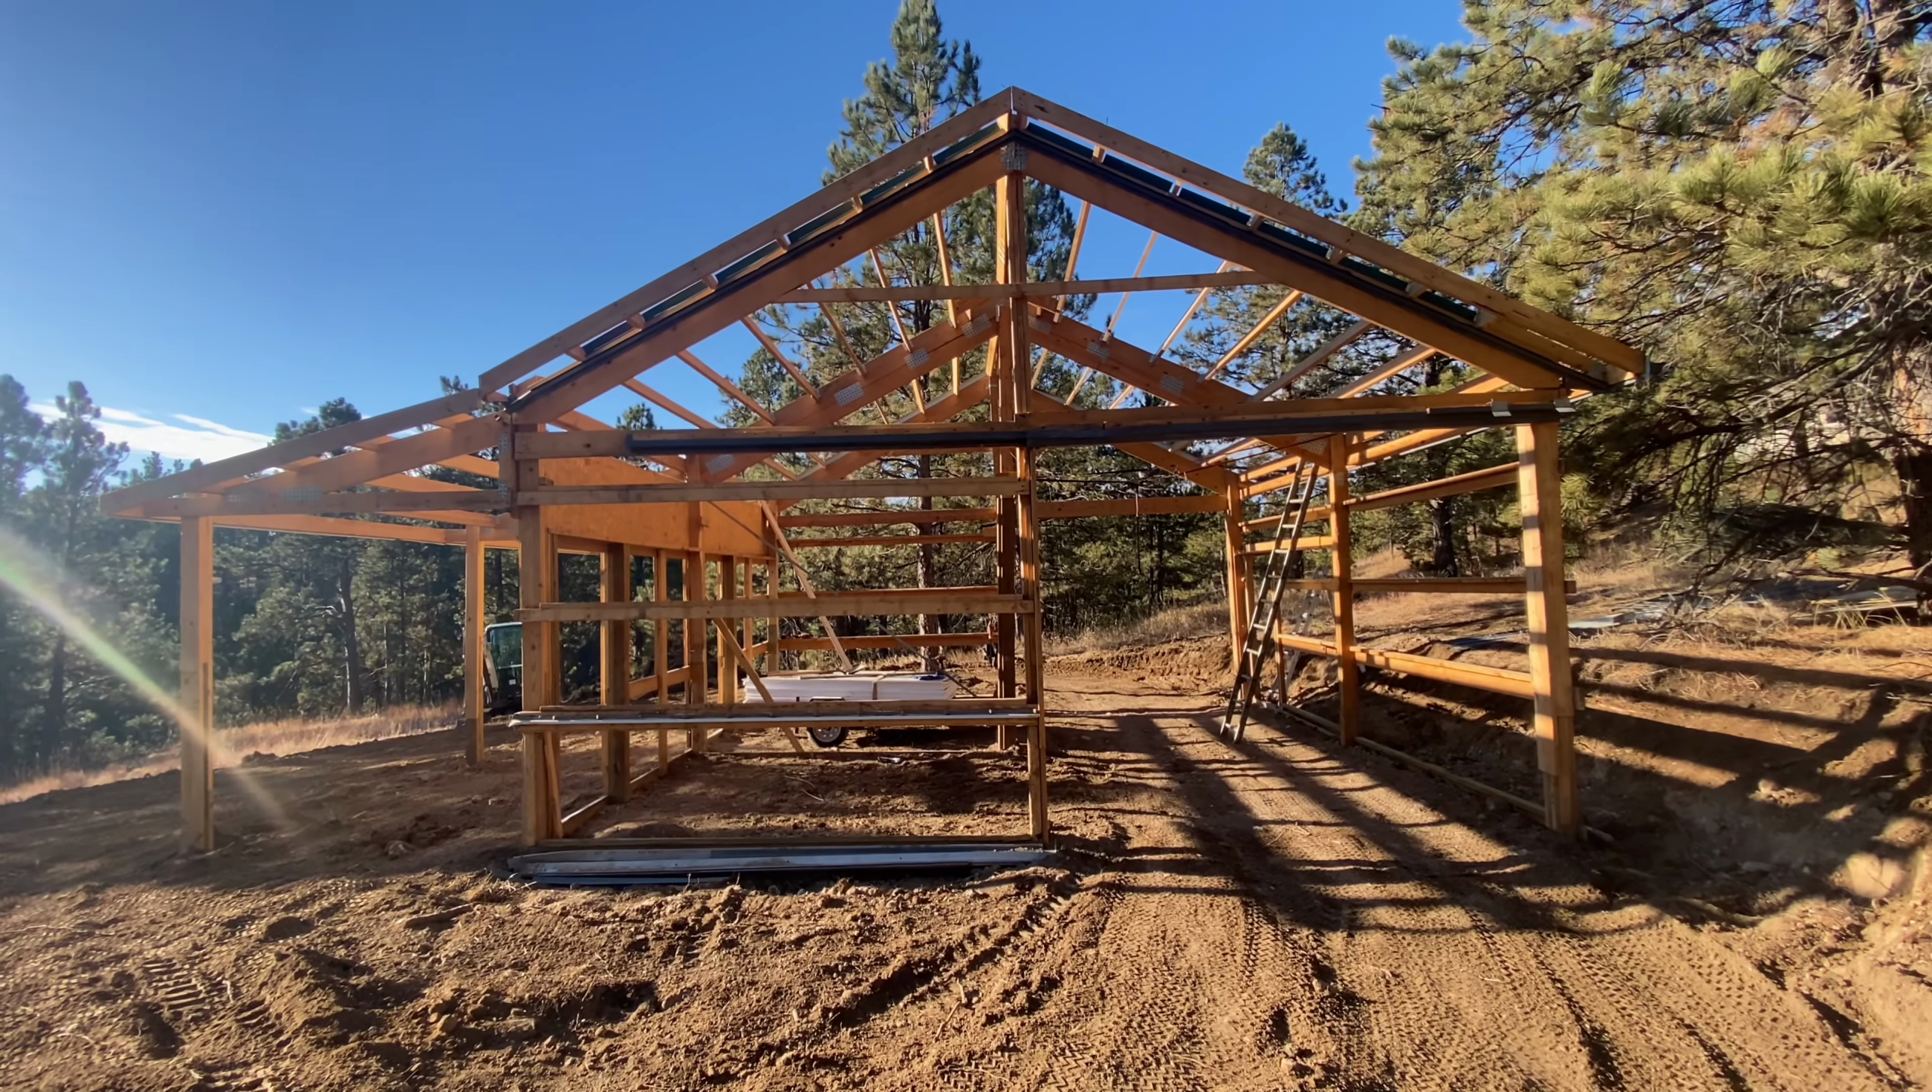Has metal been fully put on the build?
No.